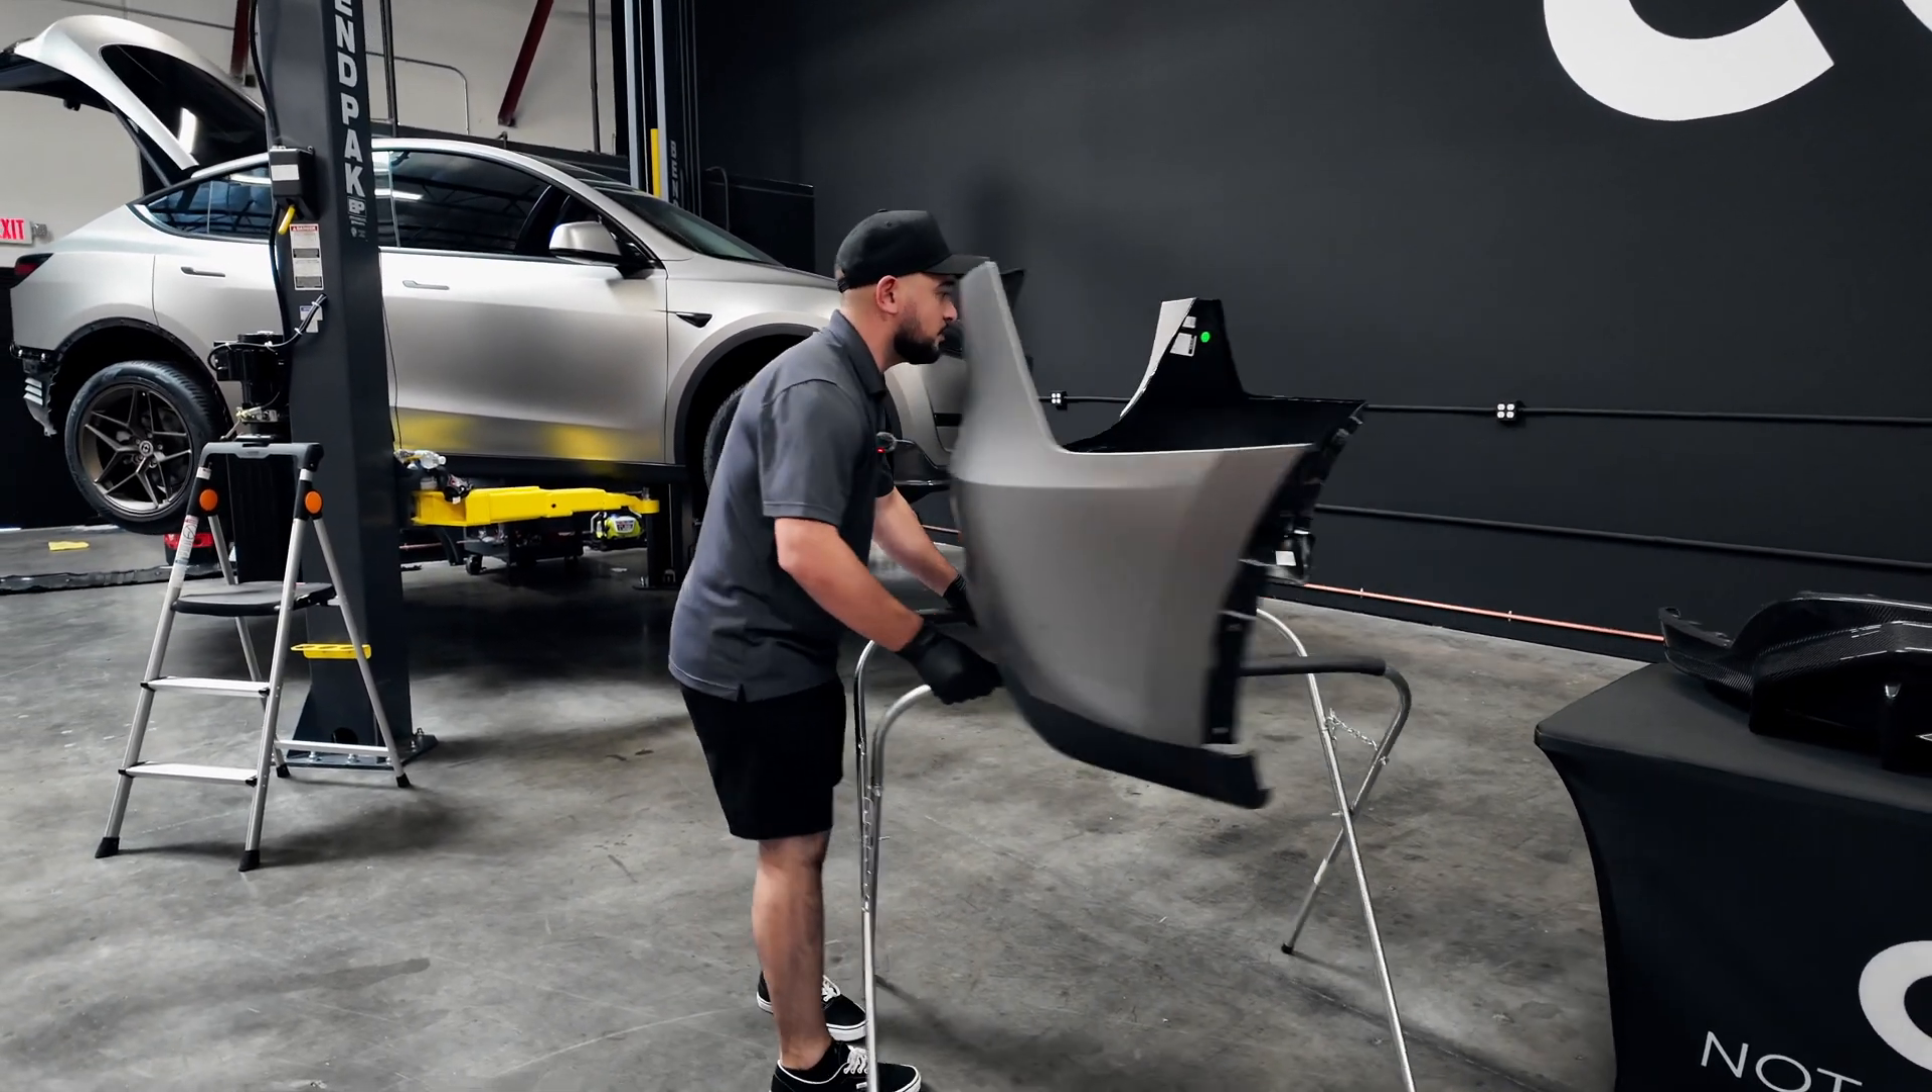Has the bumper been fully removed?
Yes.